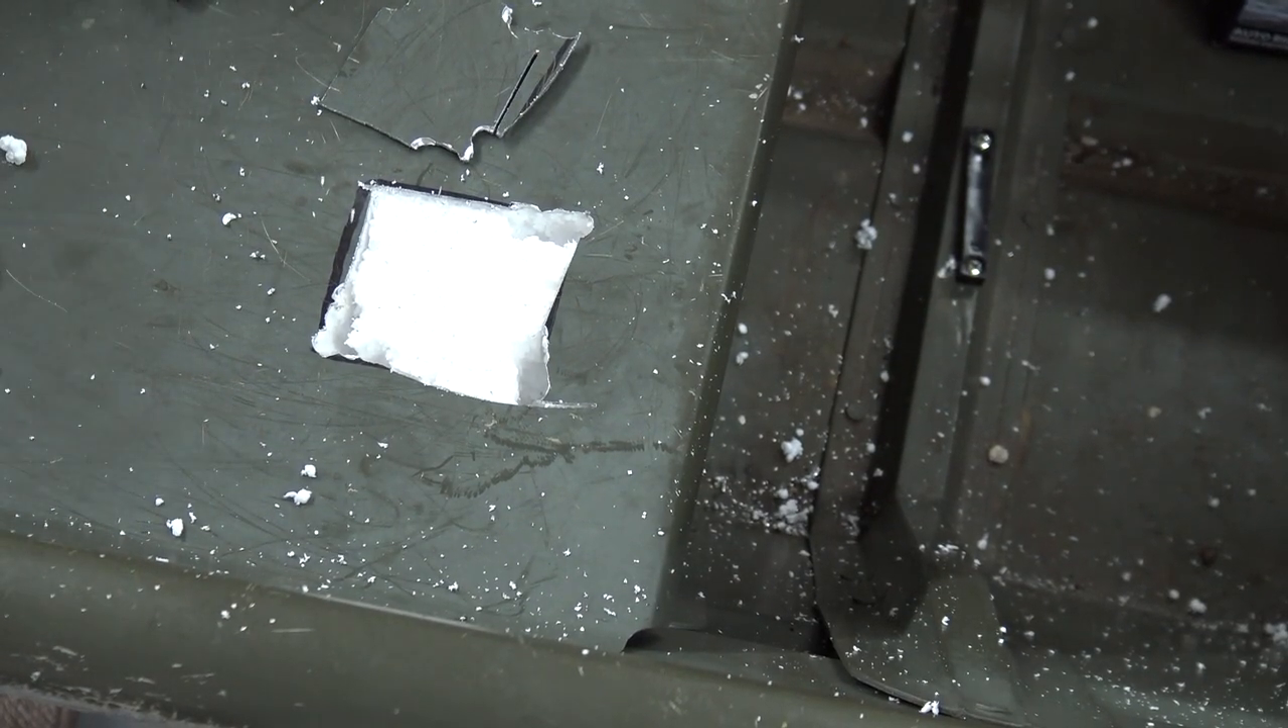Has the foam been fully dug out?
No.